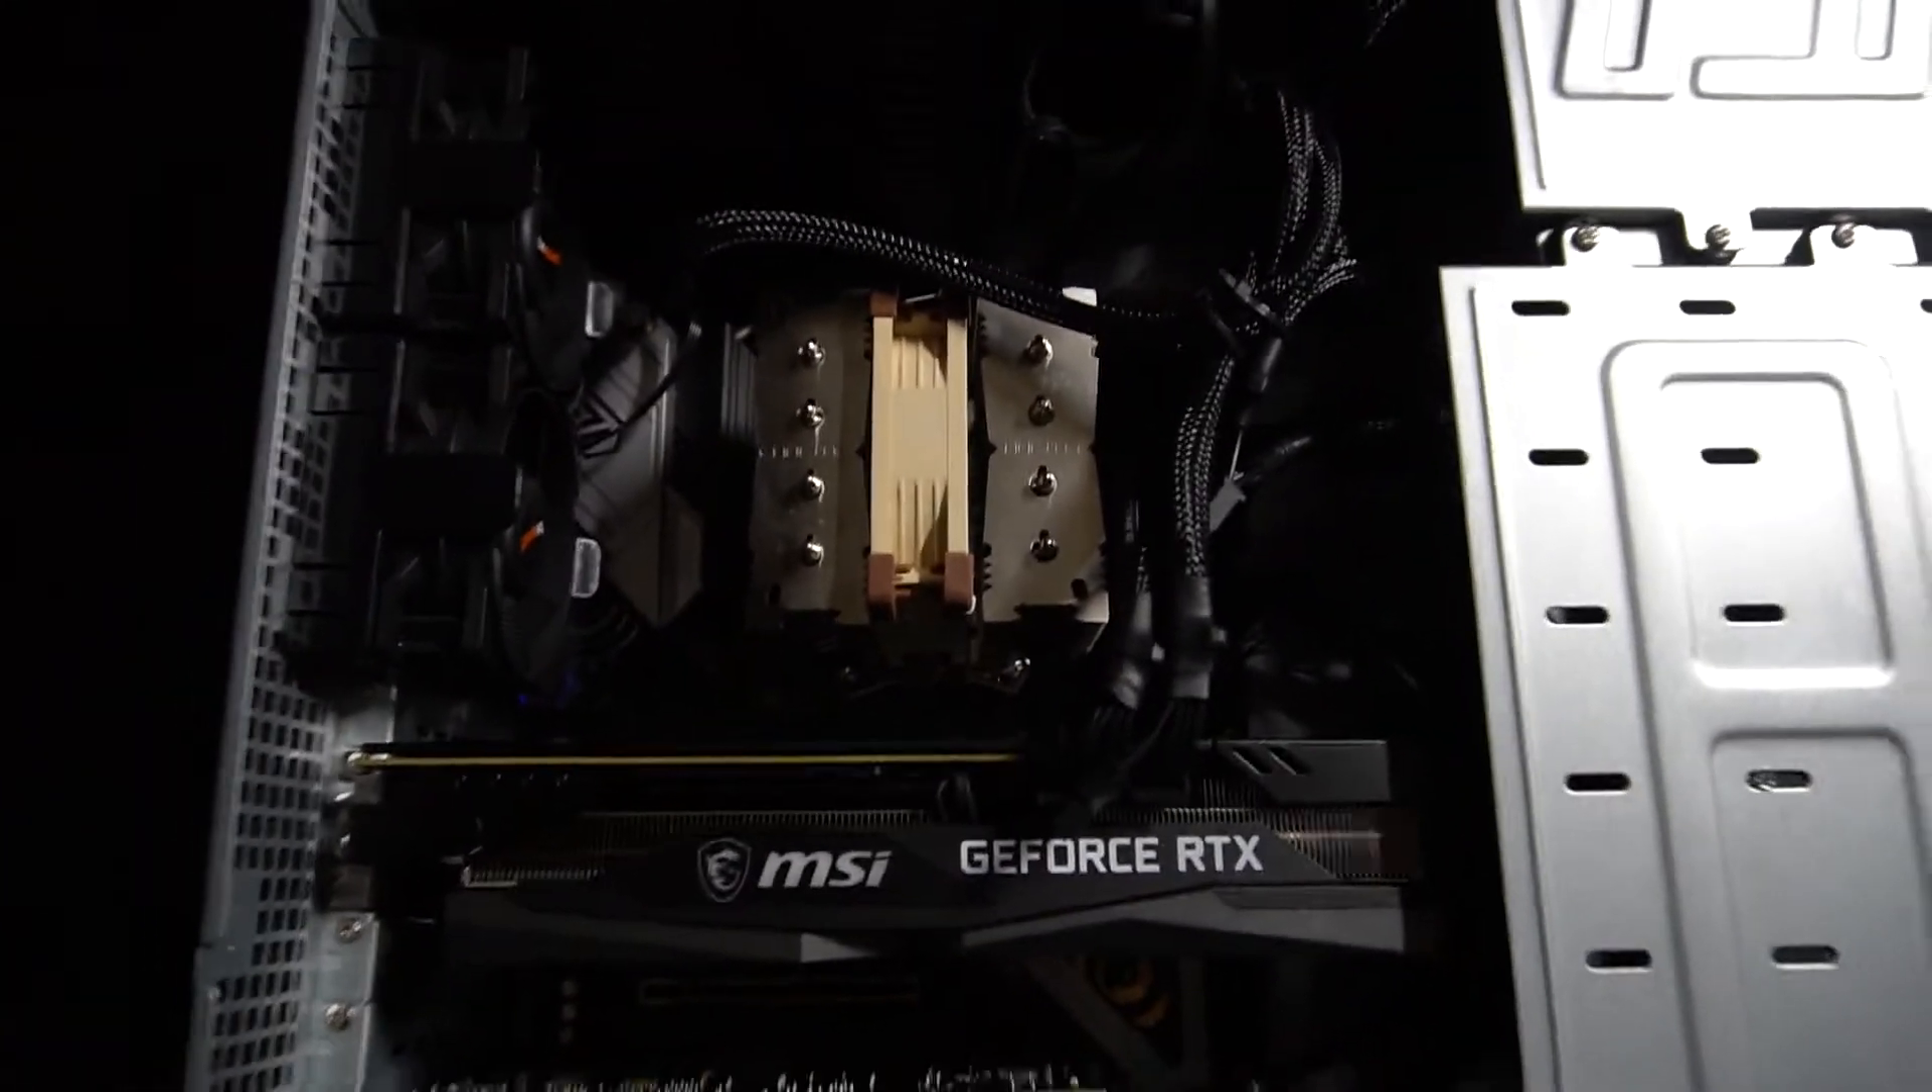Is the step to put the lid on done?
No.